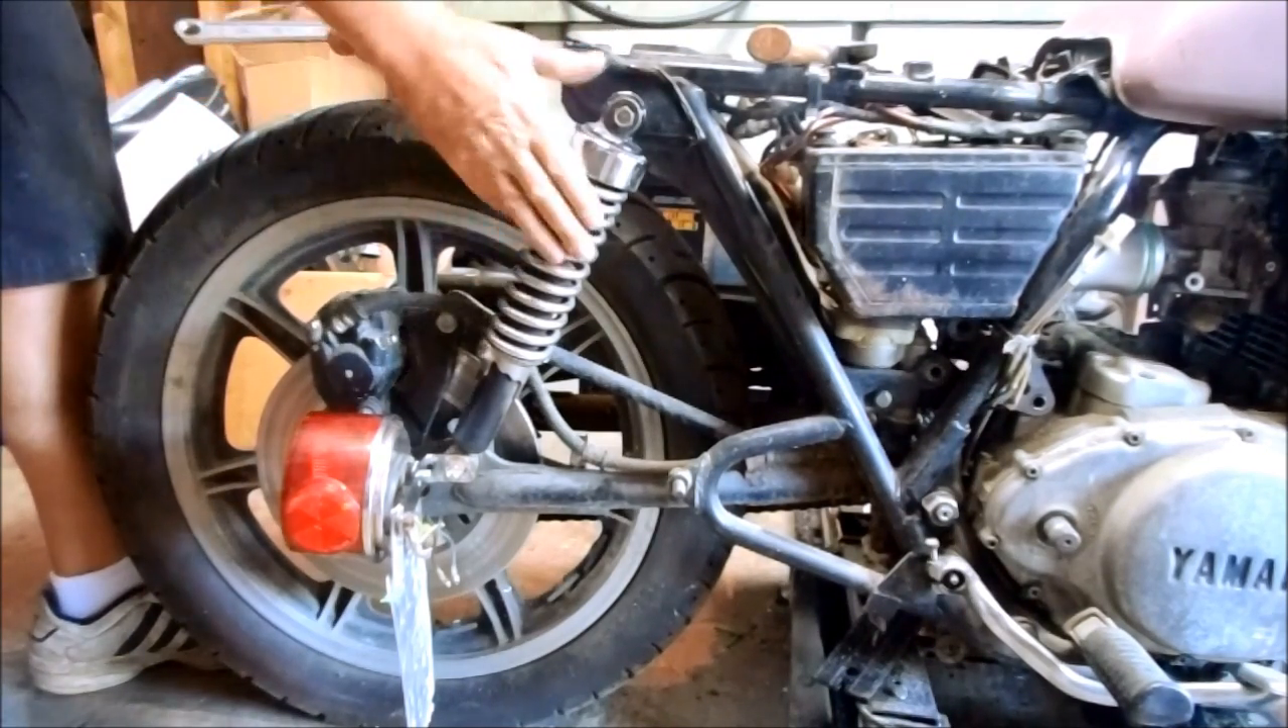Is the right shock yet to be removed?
Yes.